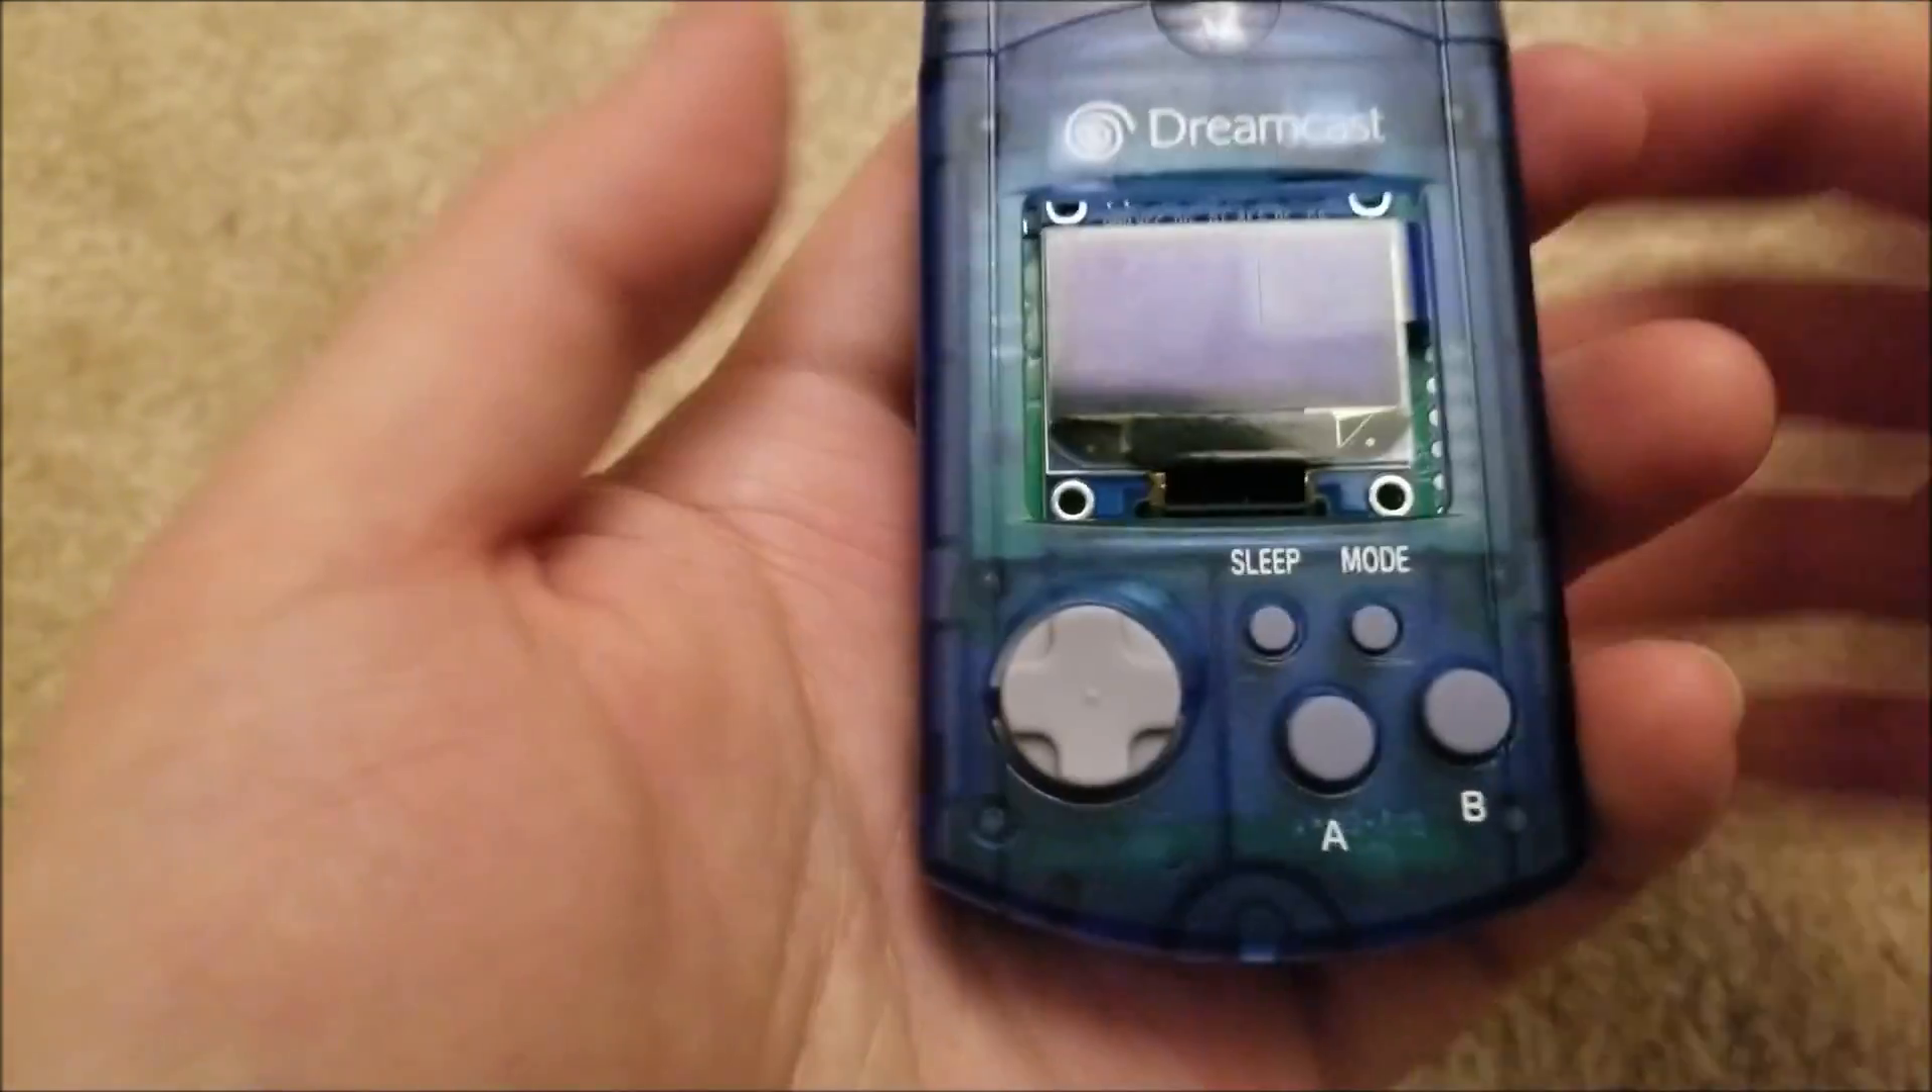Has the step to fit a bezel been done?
No.